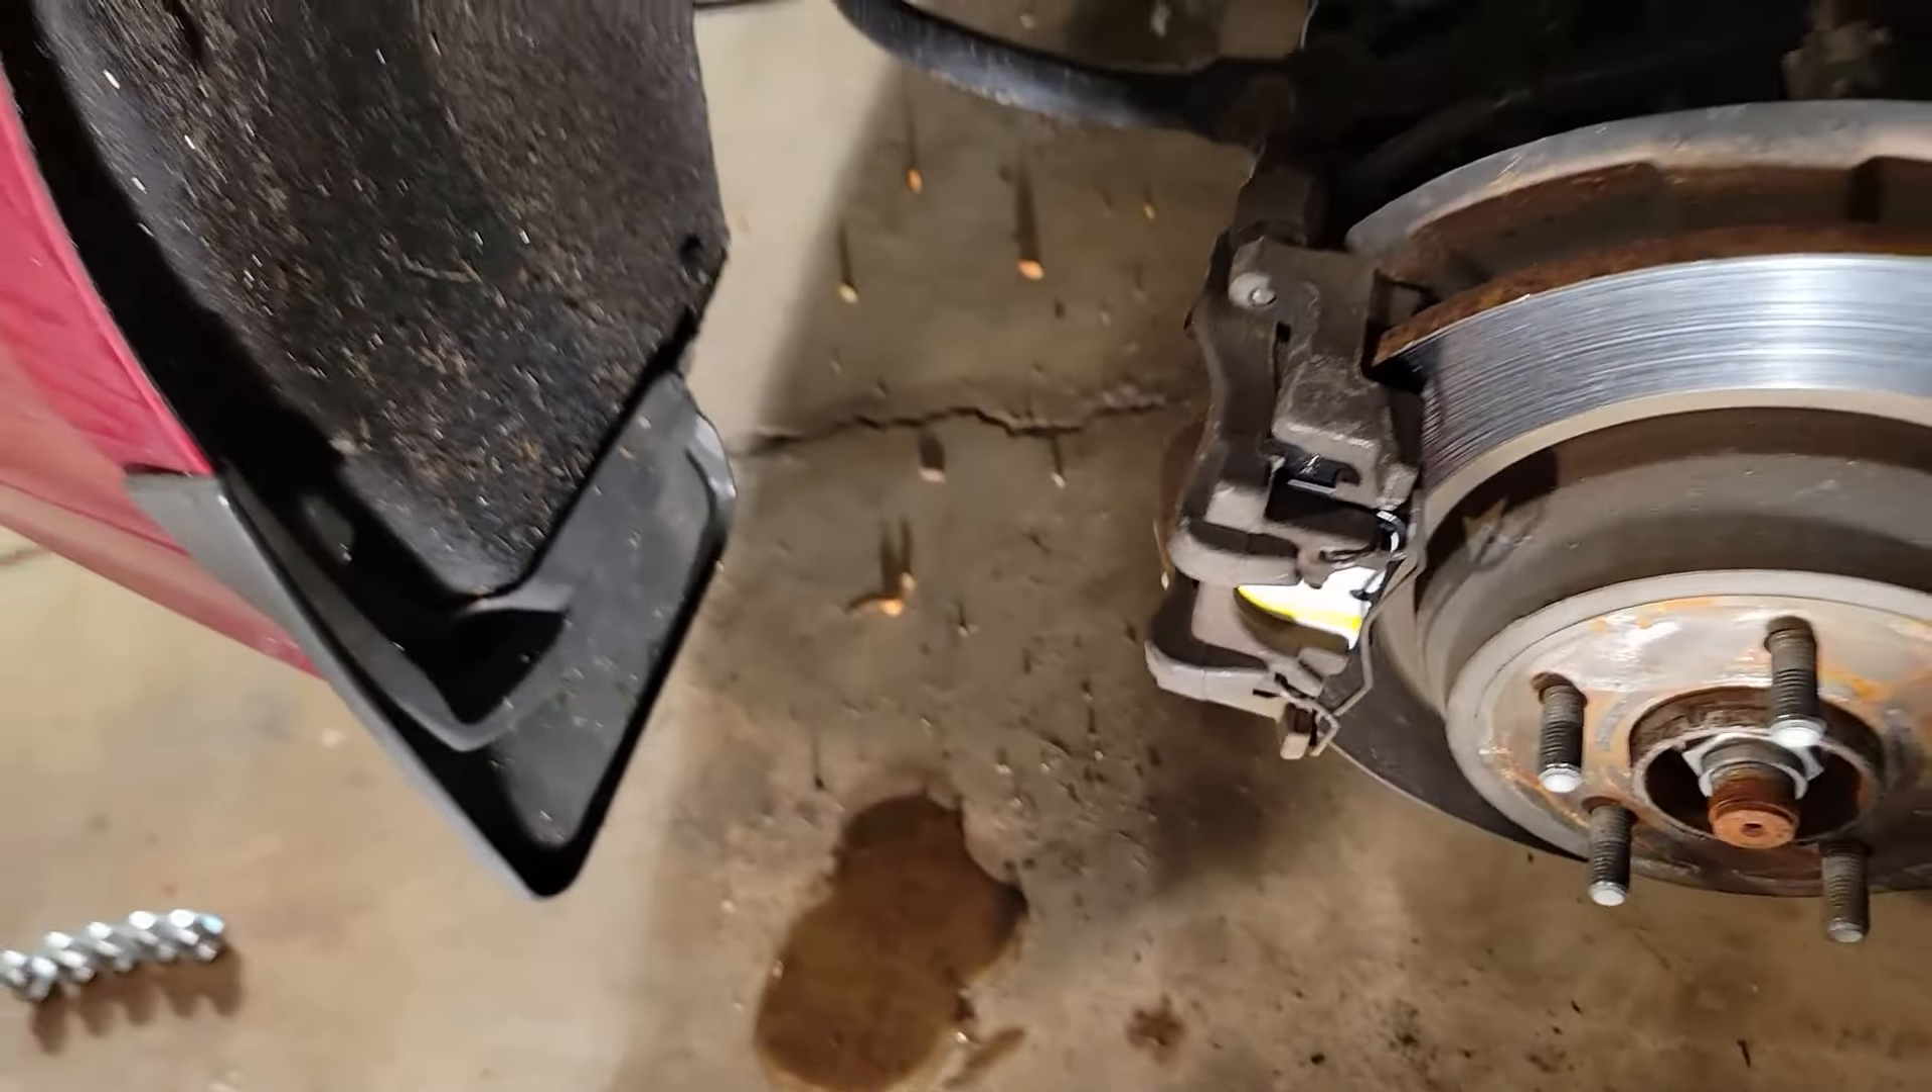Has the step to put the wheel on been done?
No.